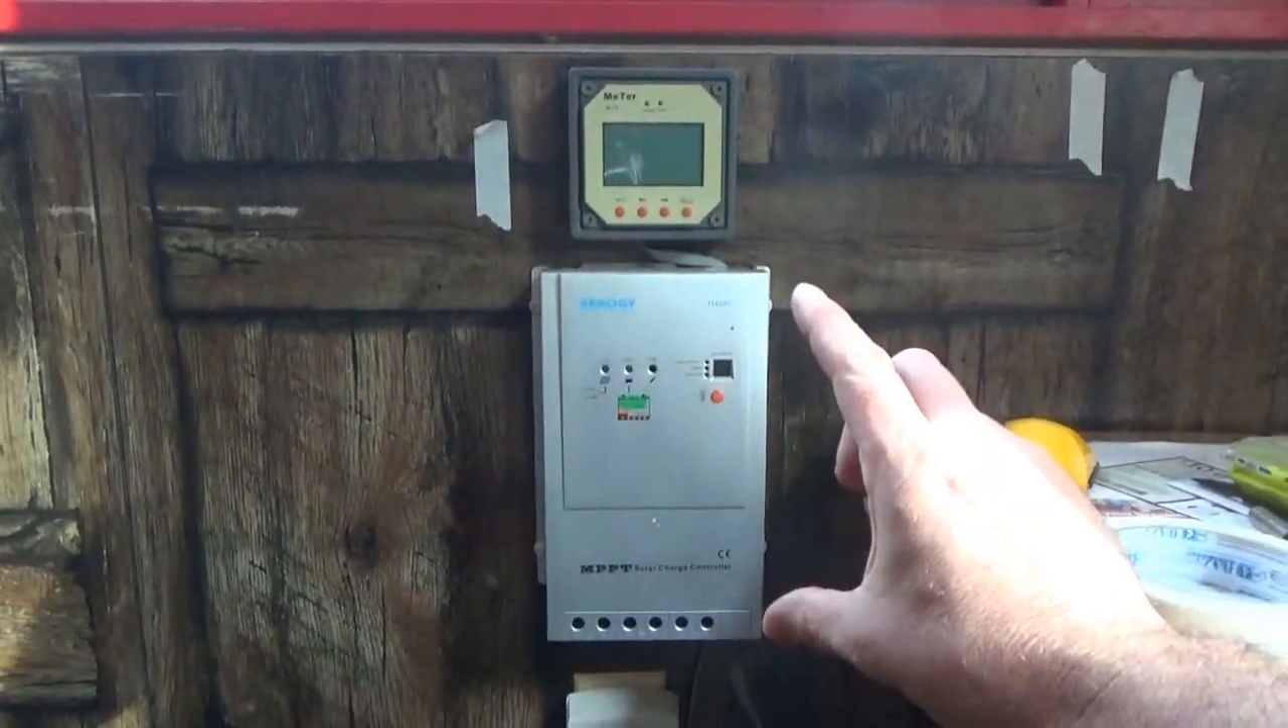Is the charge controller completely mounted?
Yes.